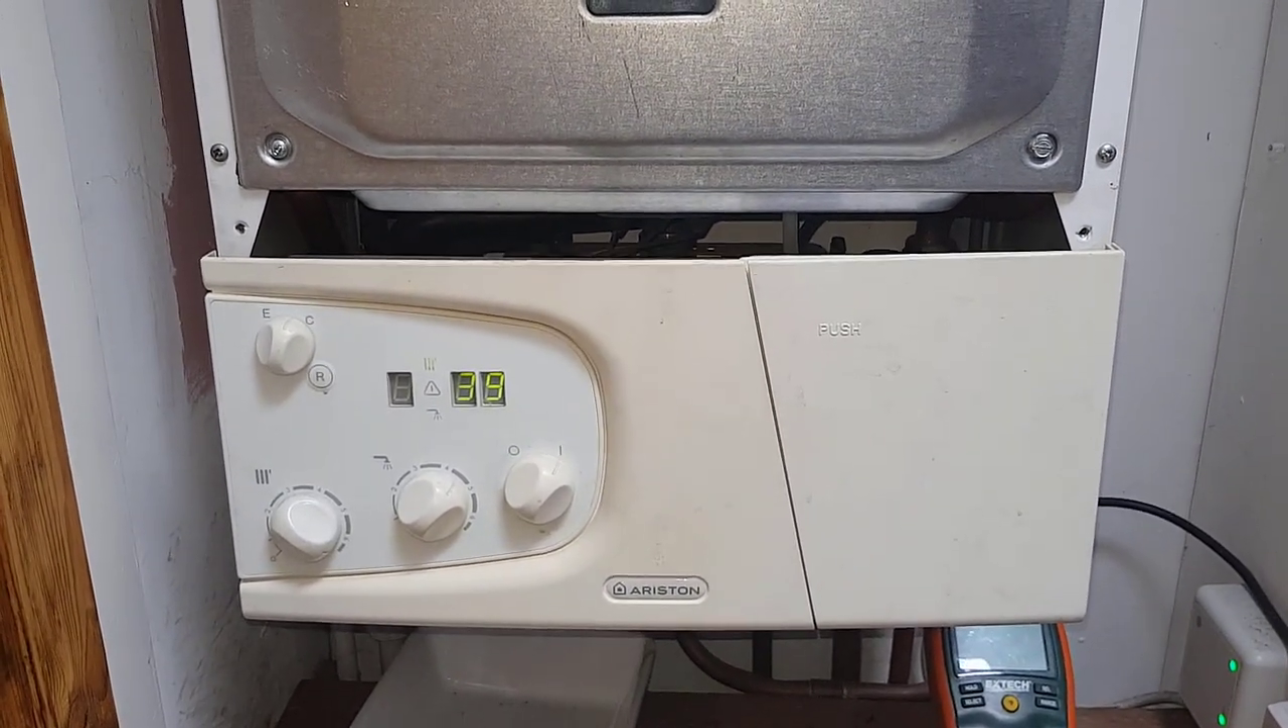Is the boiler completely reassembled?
No.